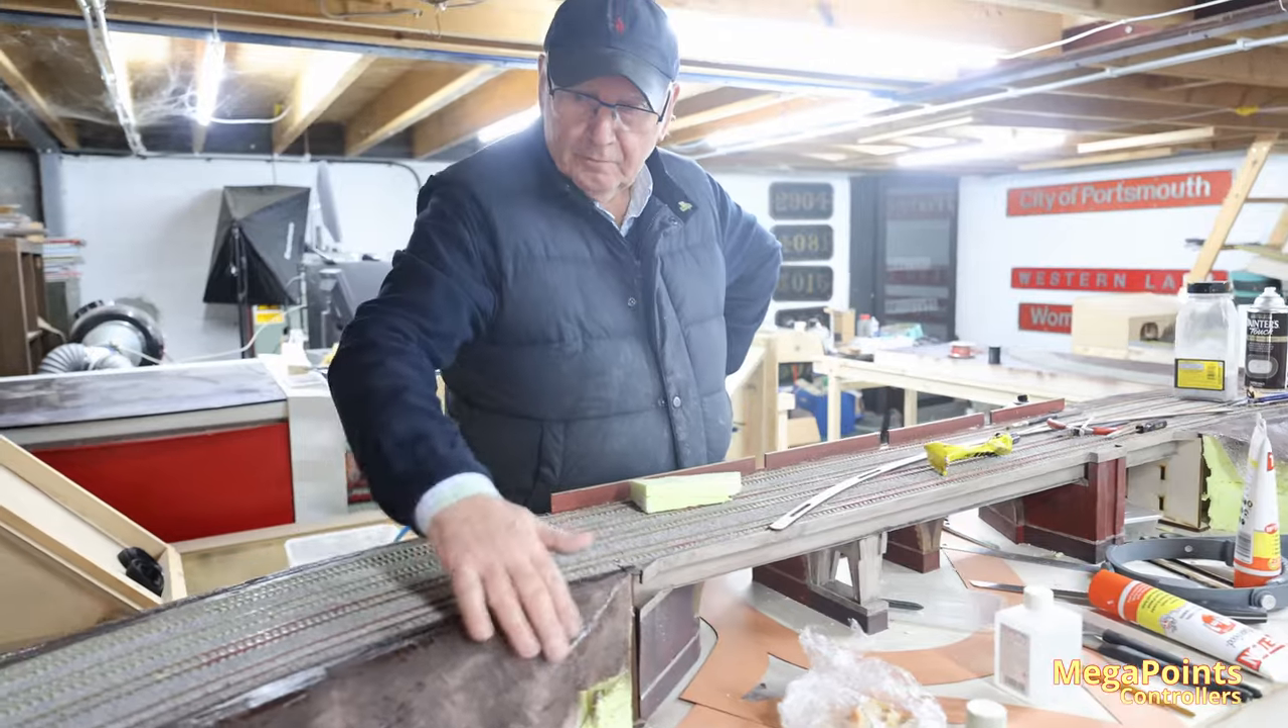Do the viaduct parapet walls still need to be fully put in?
Yes.